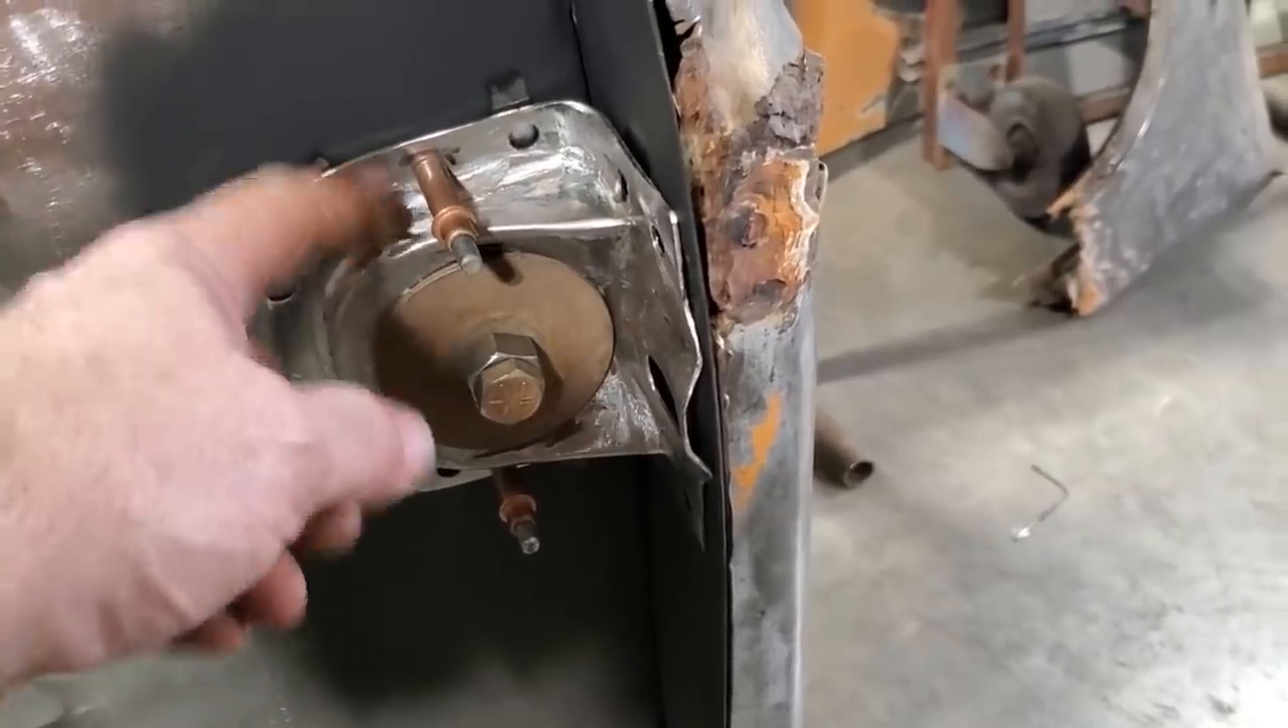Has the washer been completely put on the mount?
Yes.